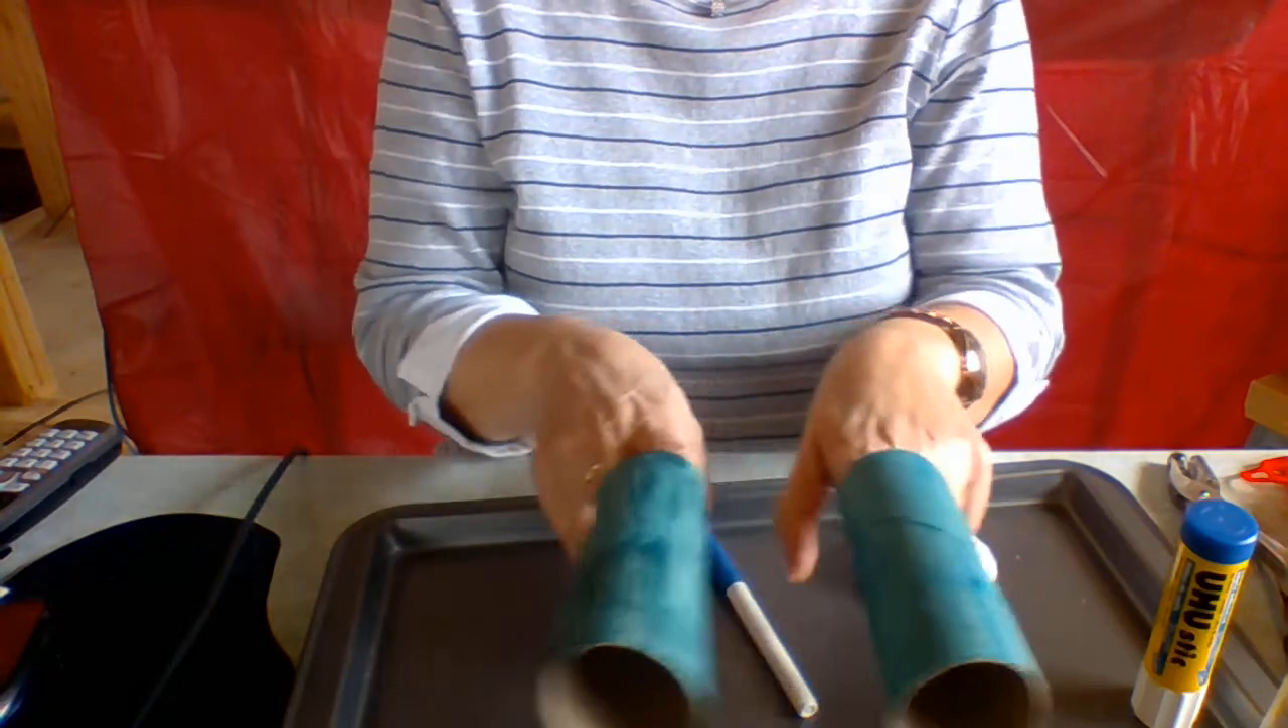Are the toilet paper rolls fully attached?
No.